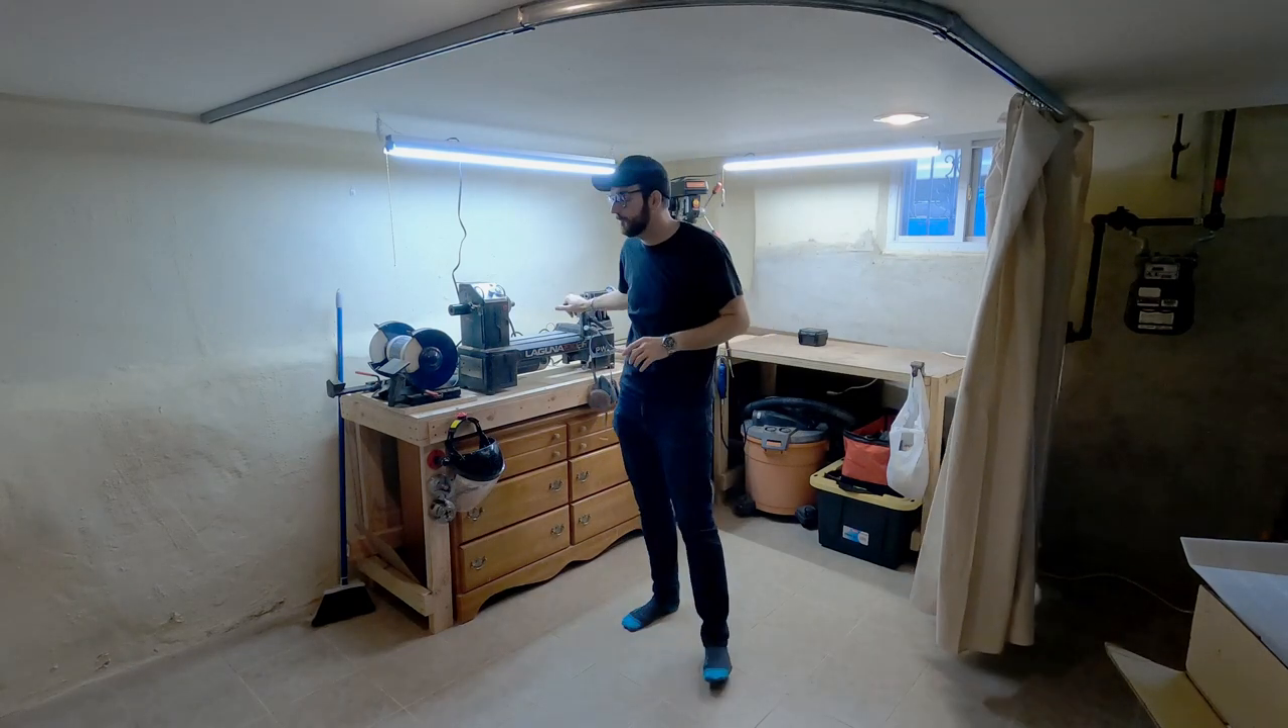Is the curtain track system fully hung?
Yes.